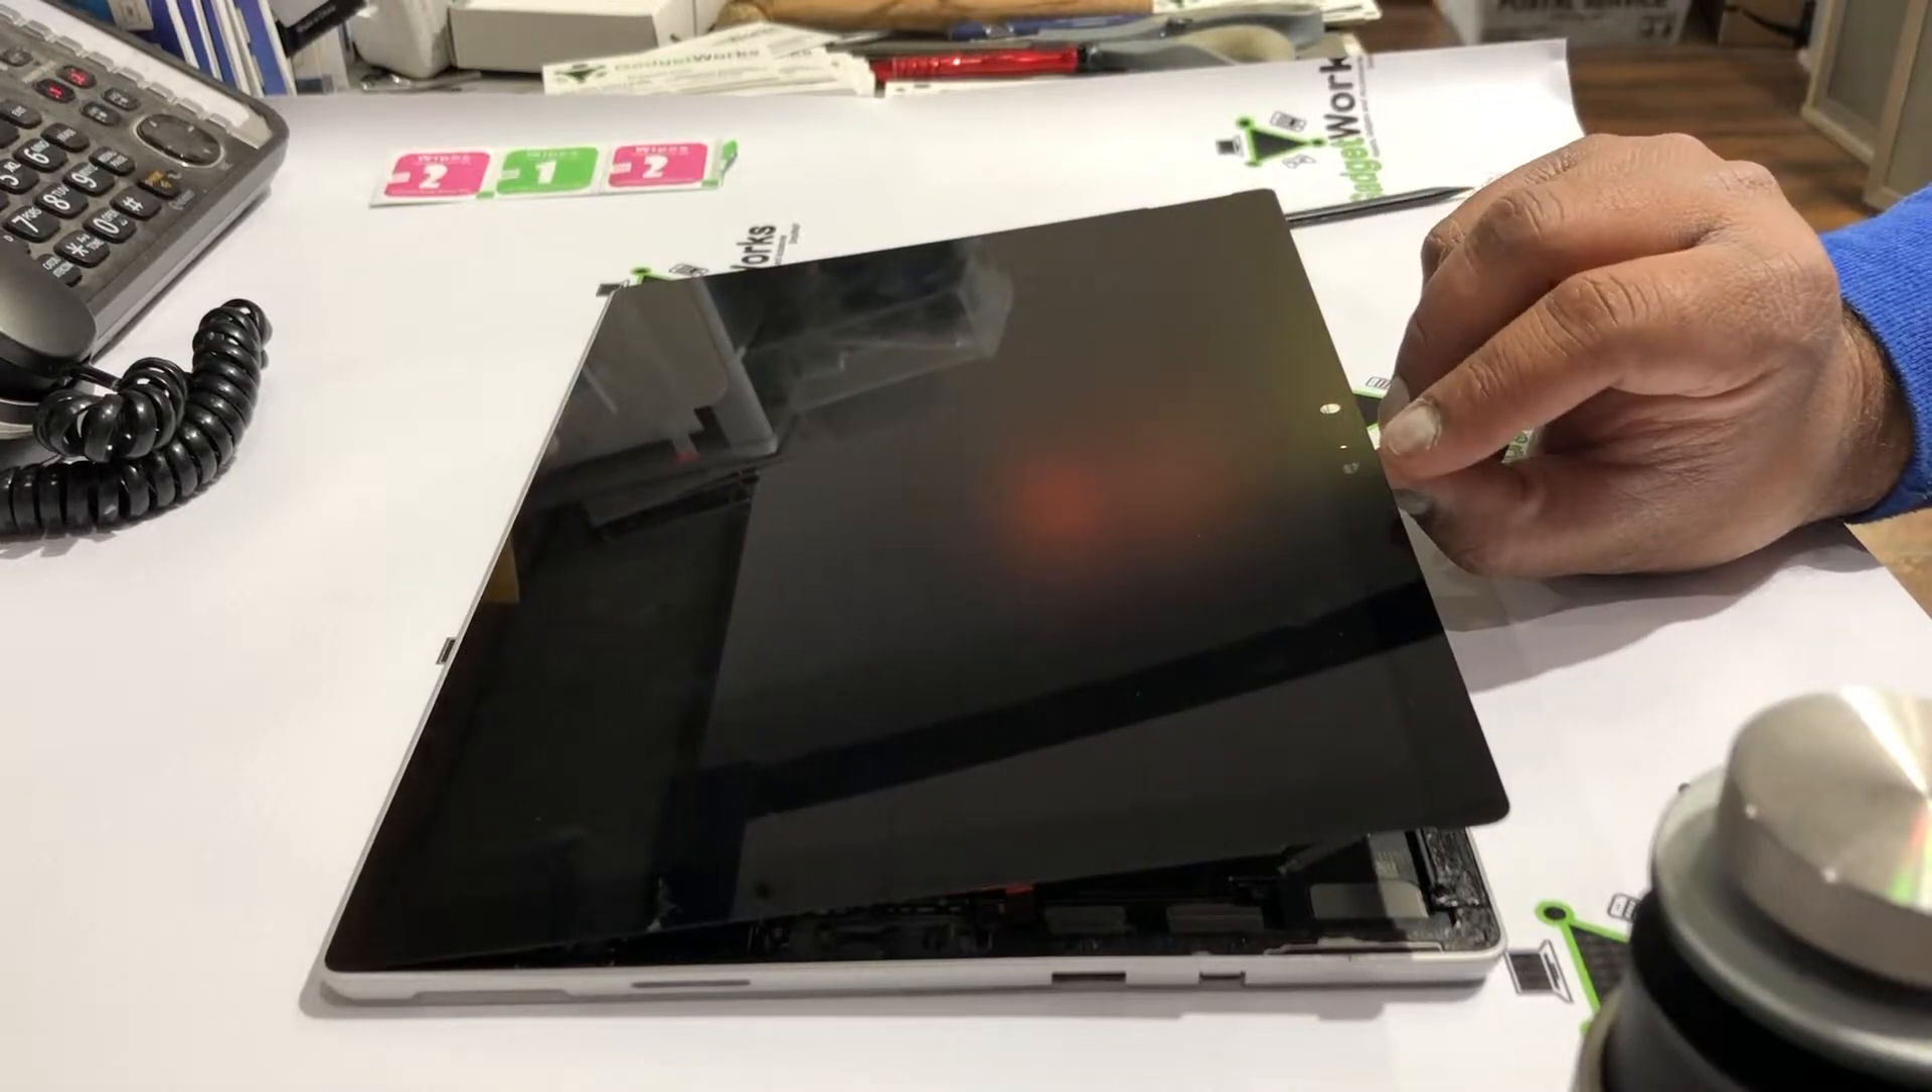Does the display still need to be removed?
Yes.